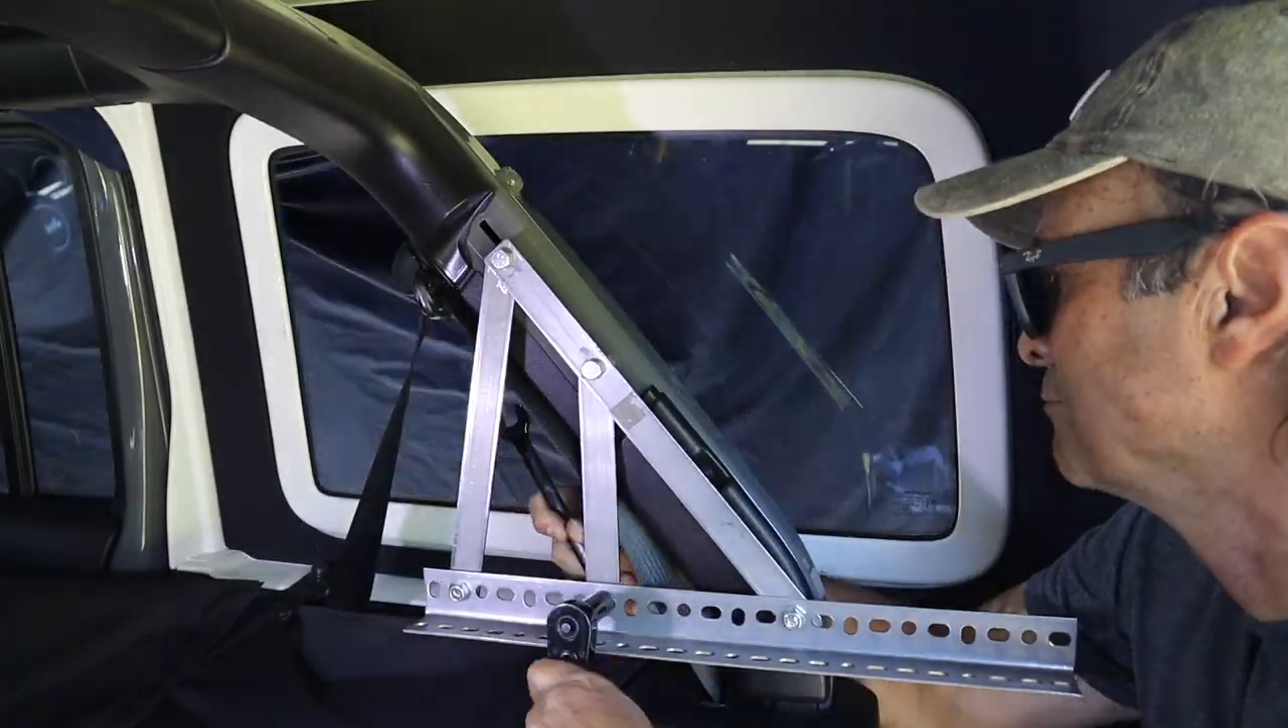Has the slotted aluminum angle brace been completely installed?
No.